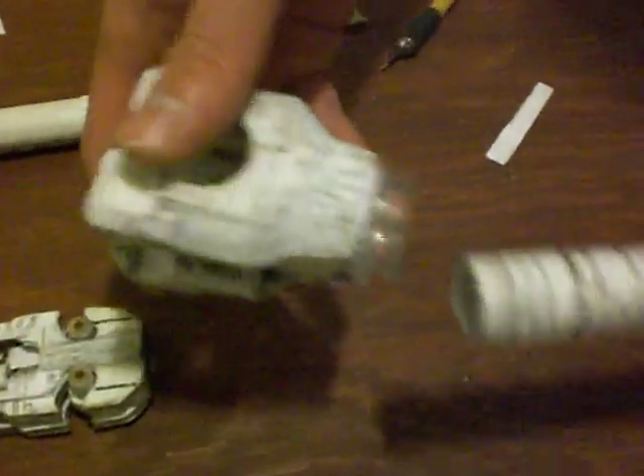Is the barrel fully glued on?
No.